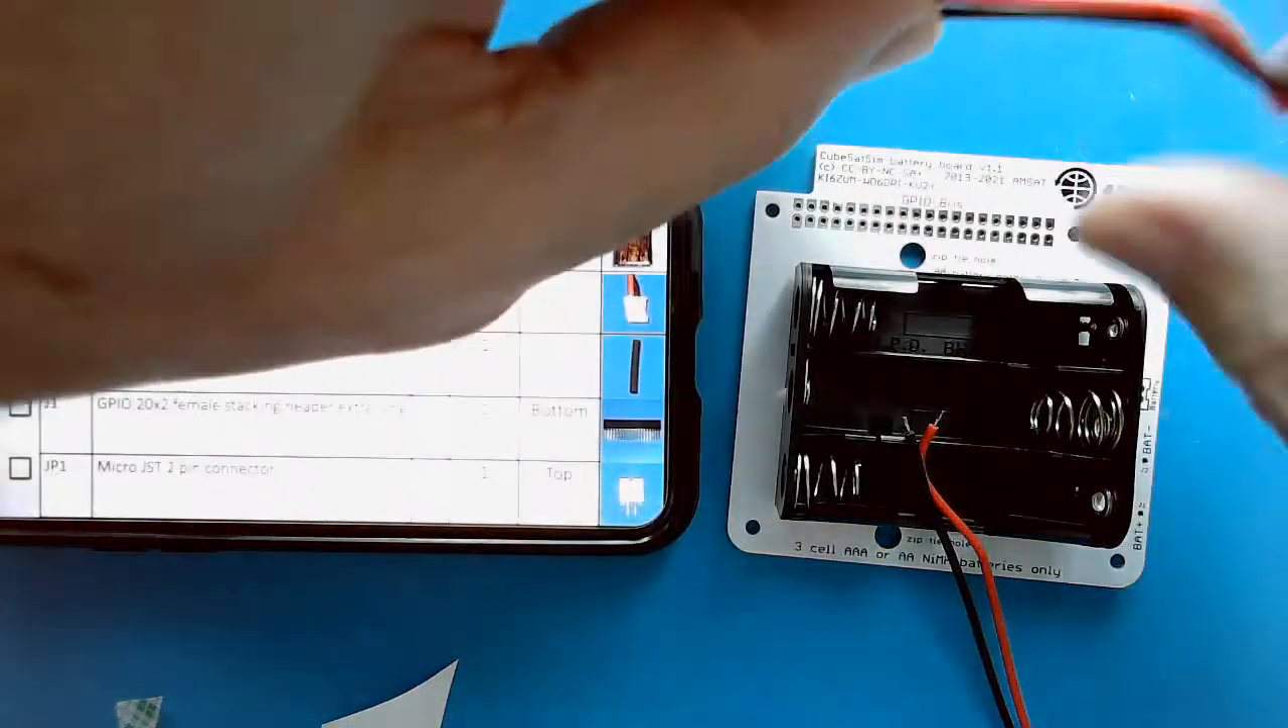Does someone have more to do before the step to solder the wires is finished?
Yes.